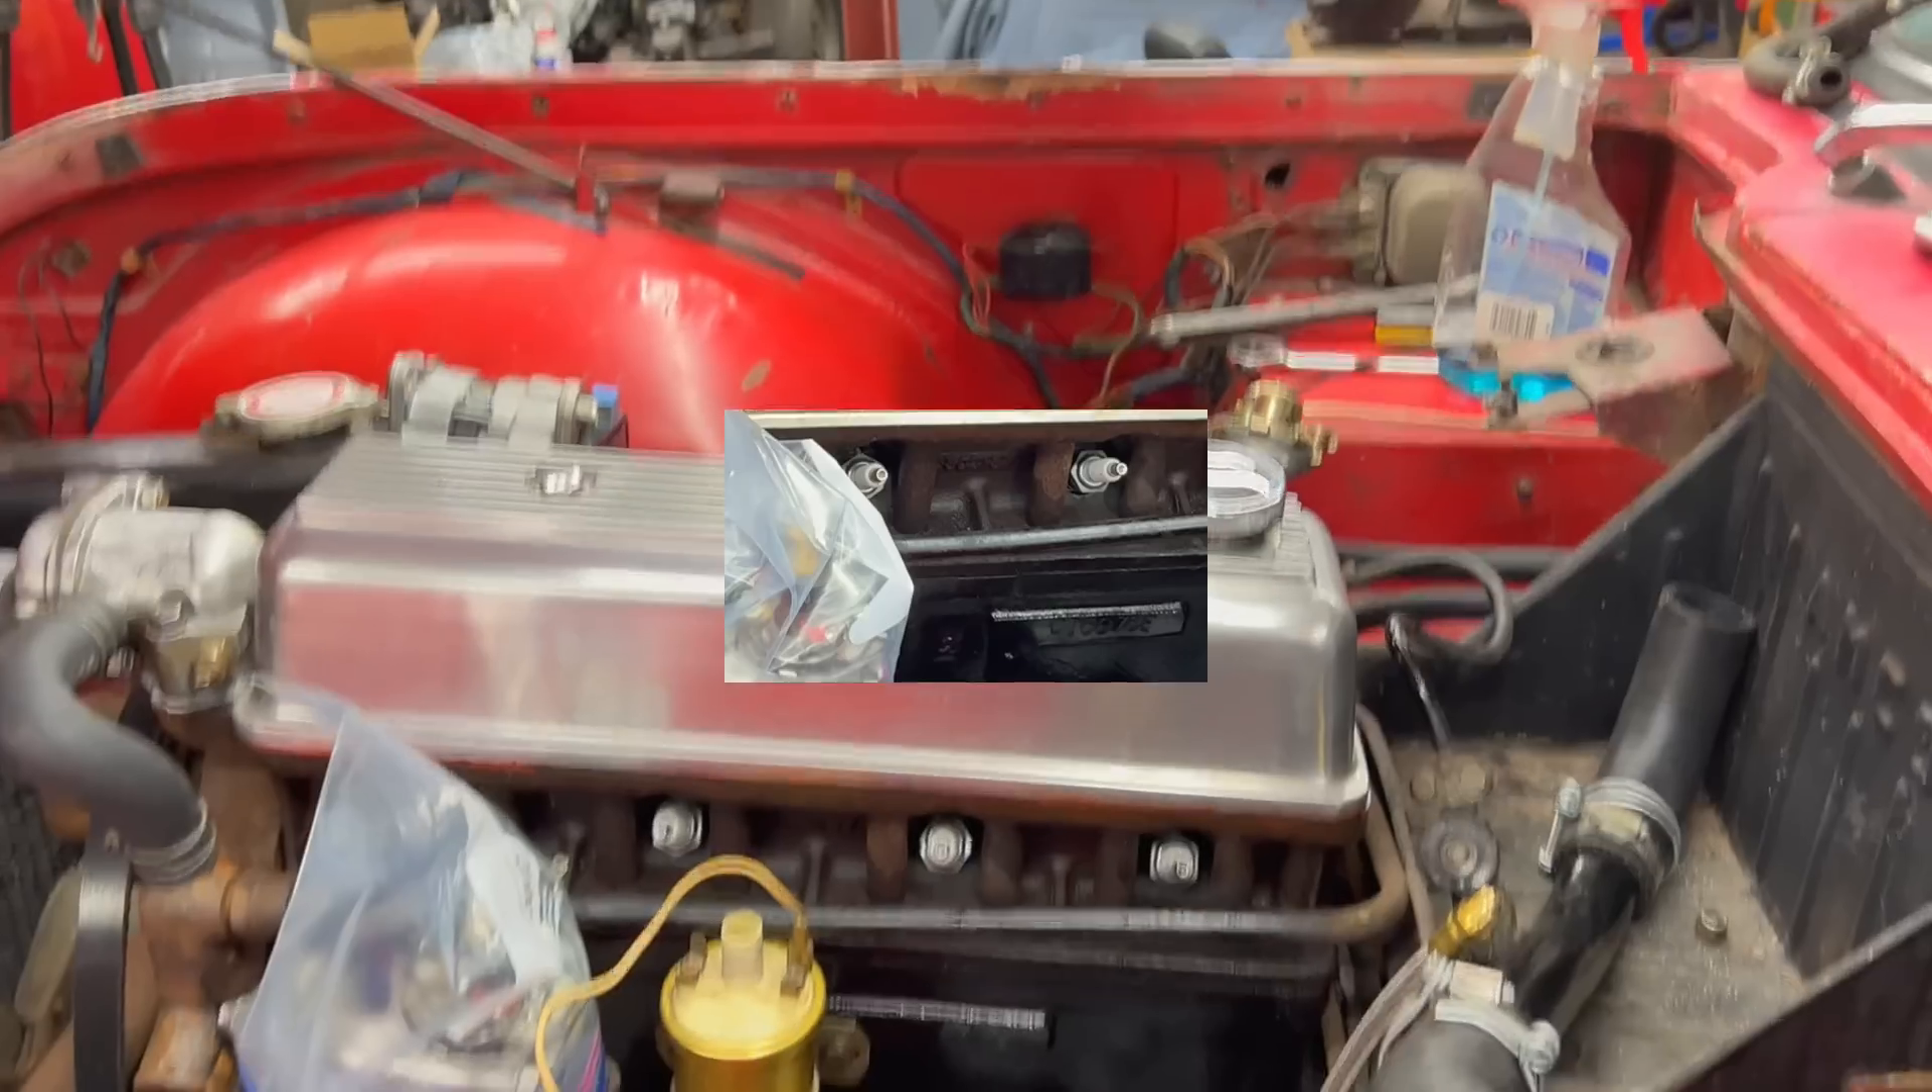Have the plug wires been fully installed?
No.